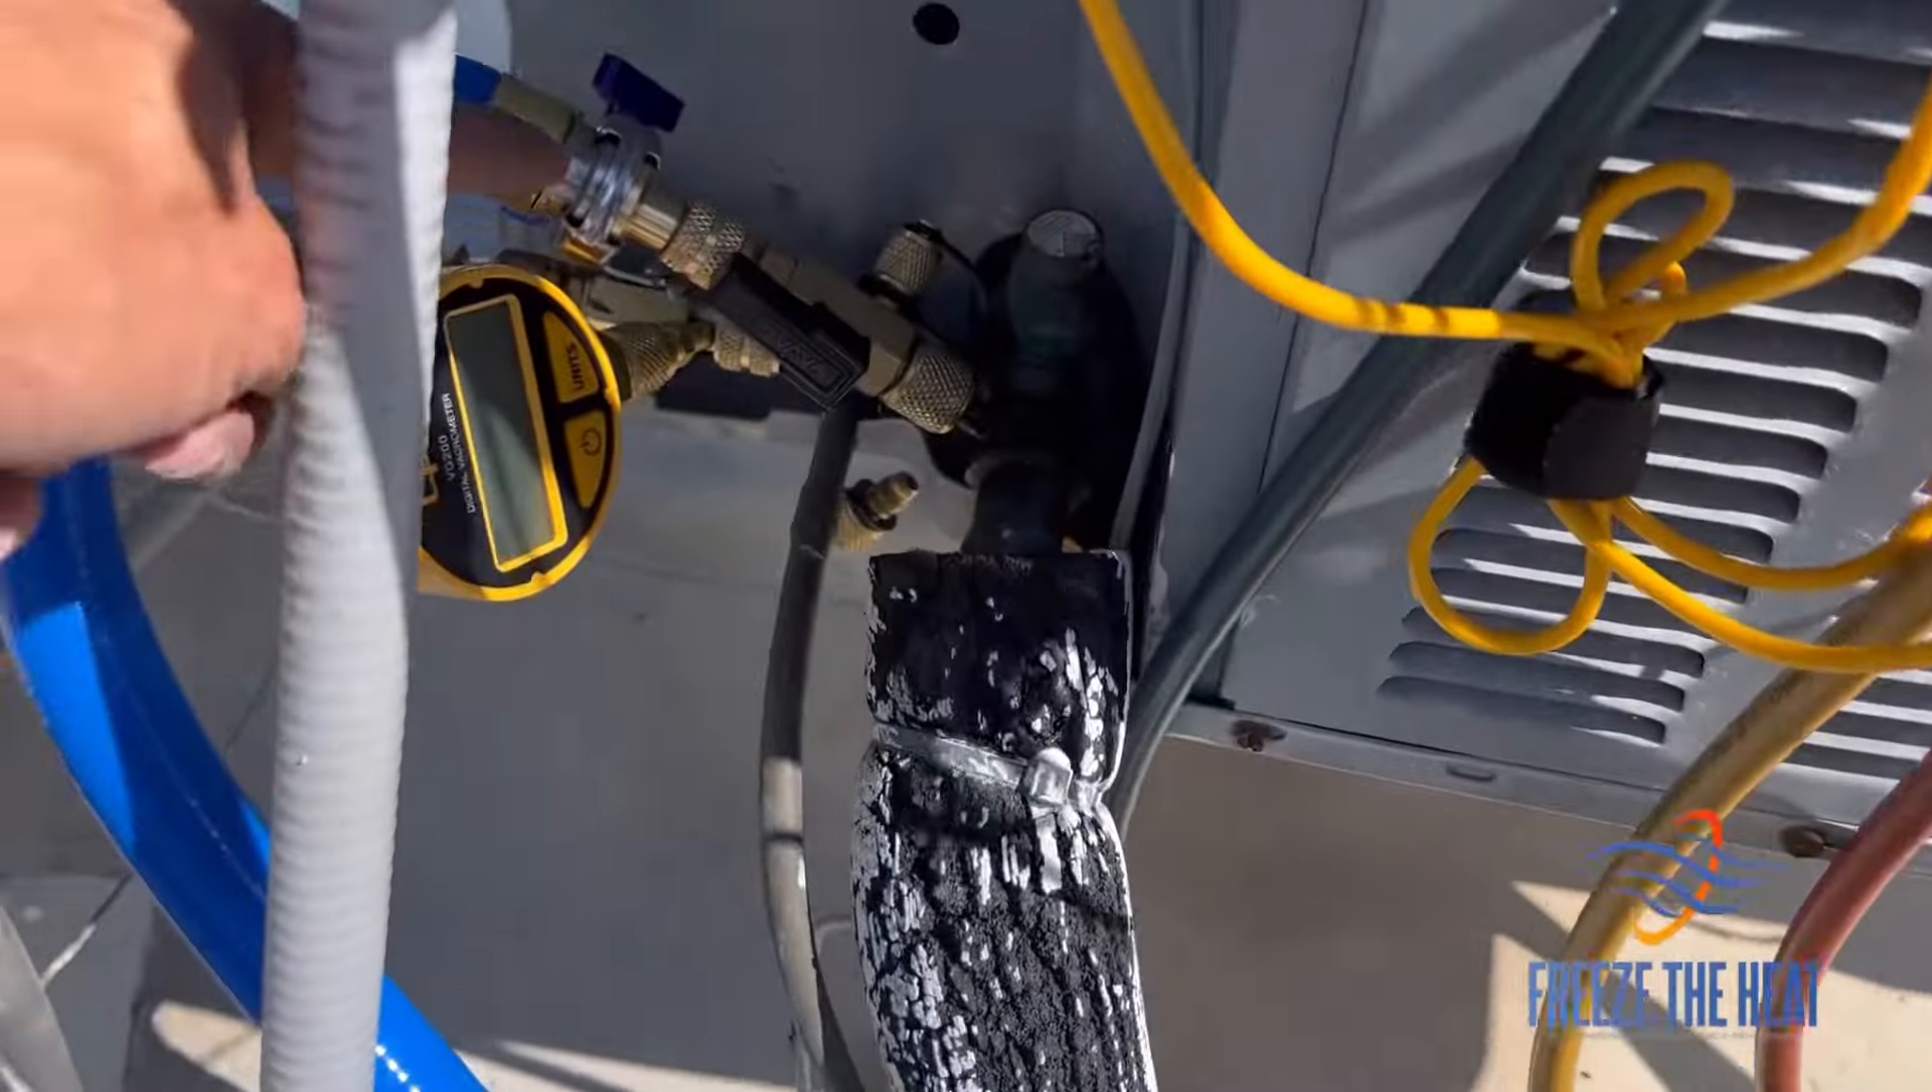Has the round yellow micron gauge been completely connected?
Yes.